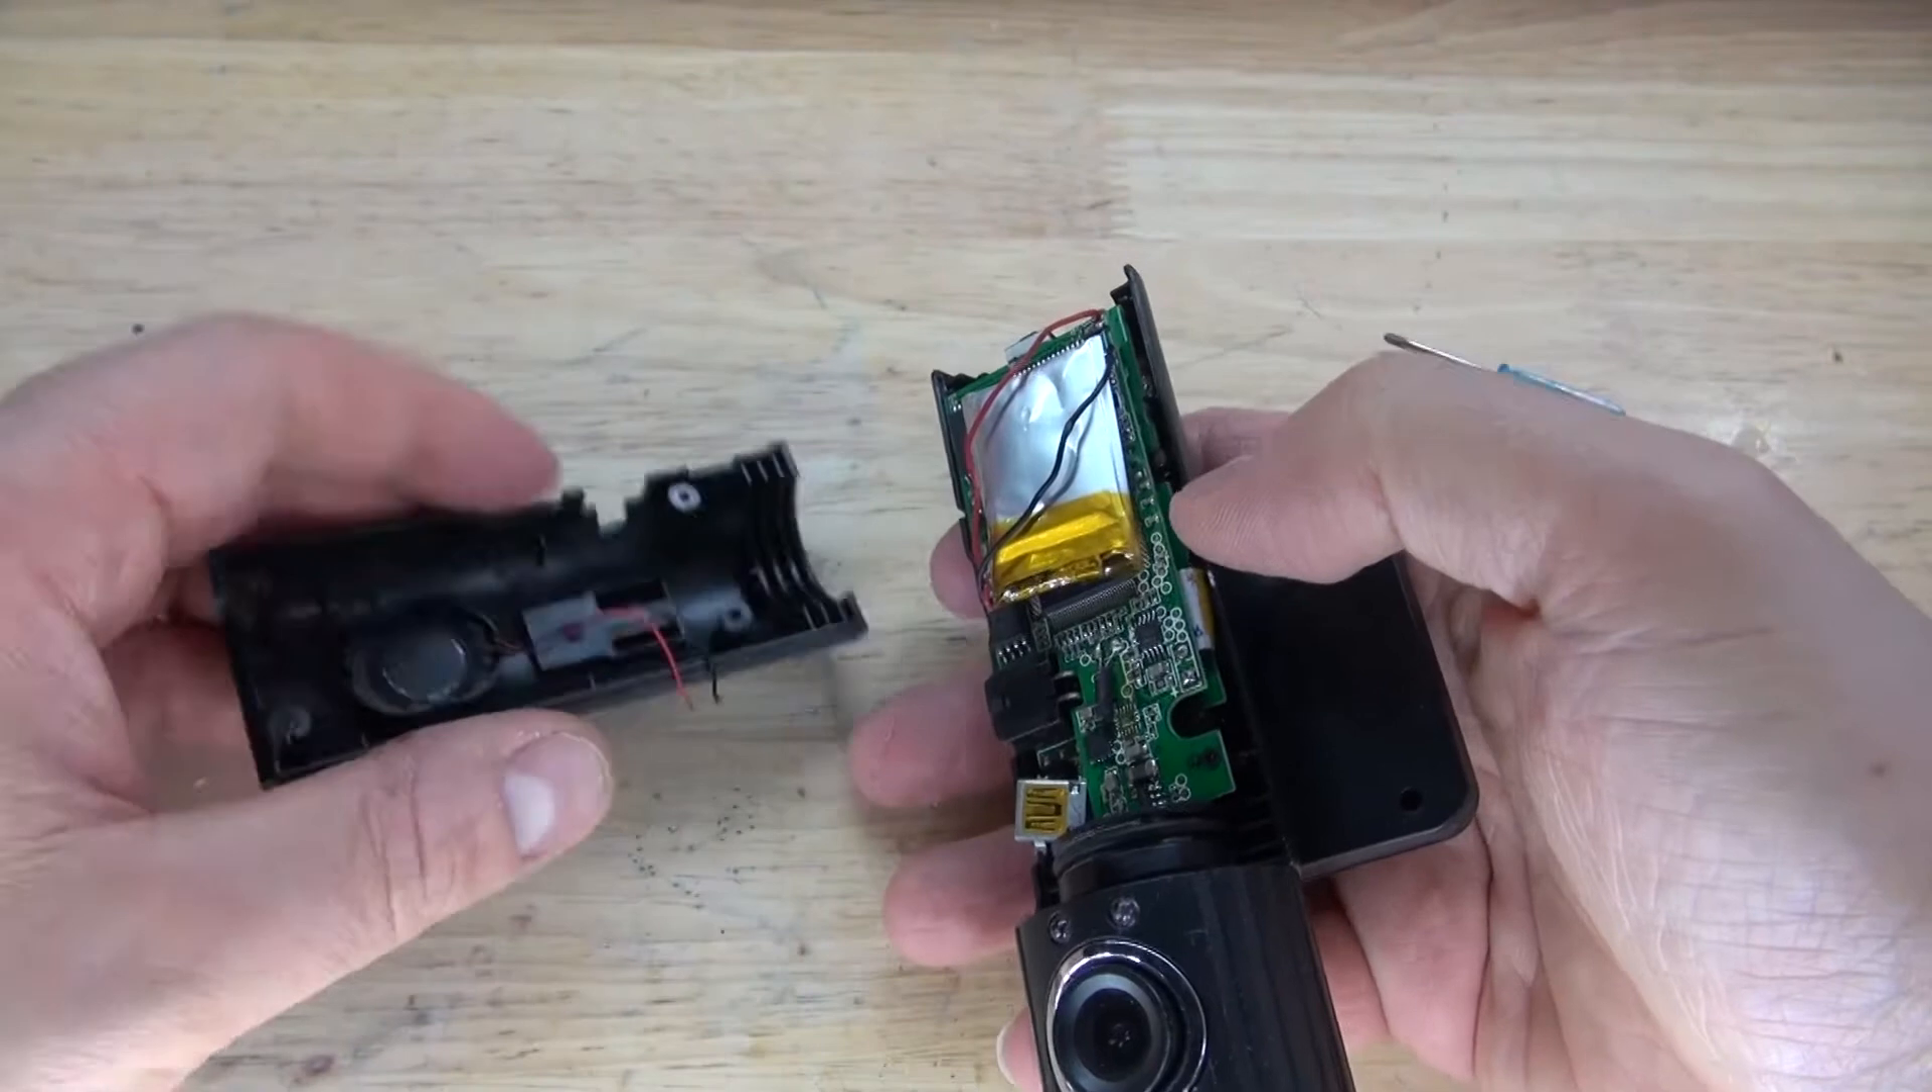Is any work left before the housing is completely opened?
No.